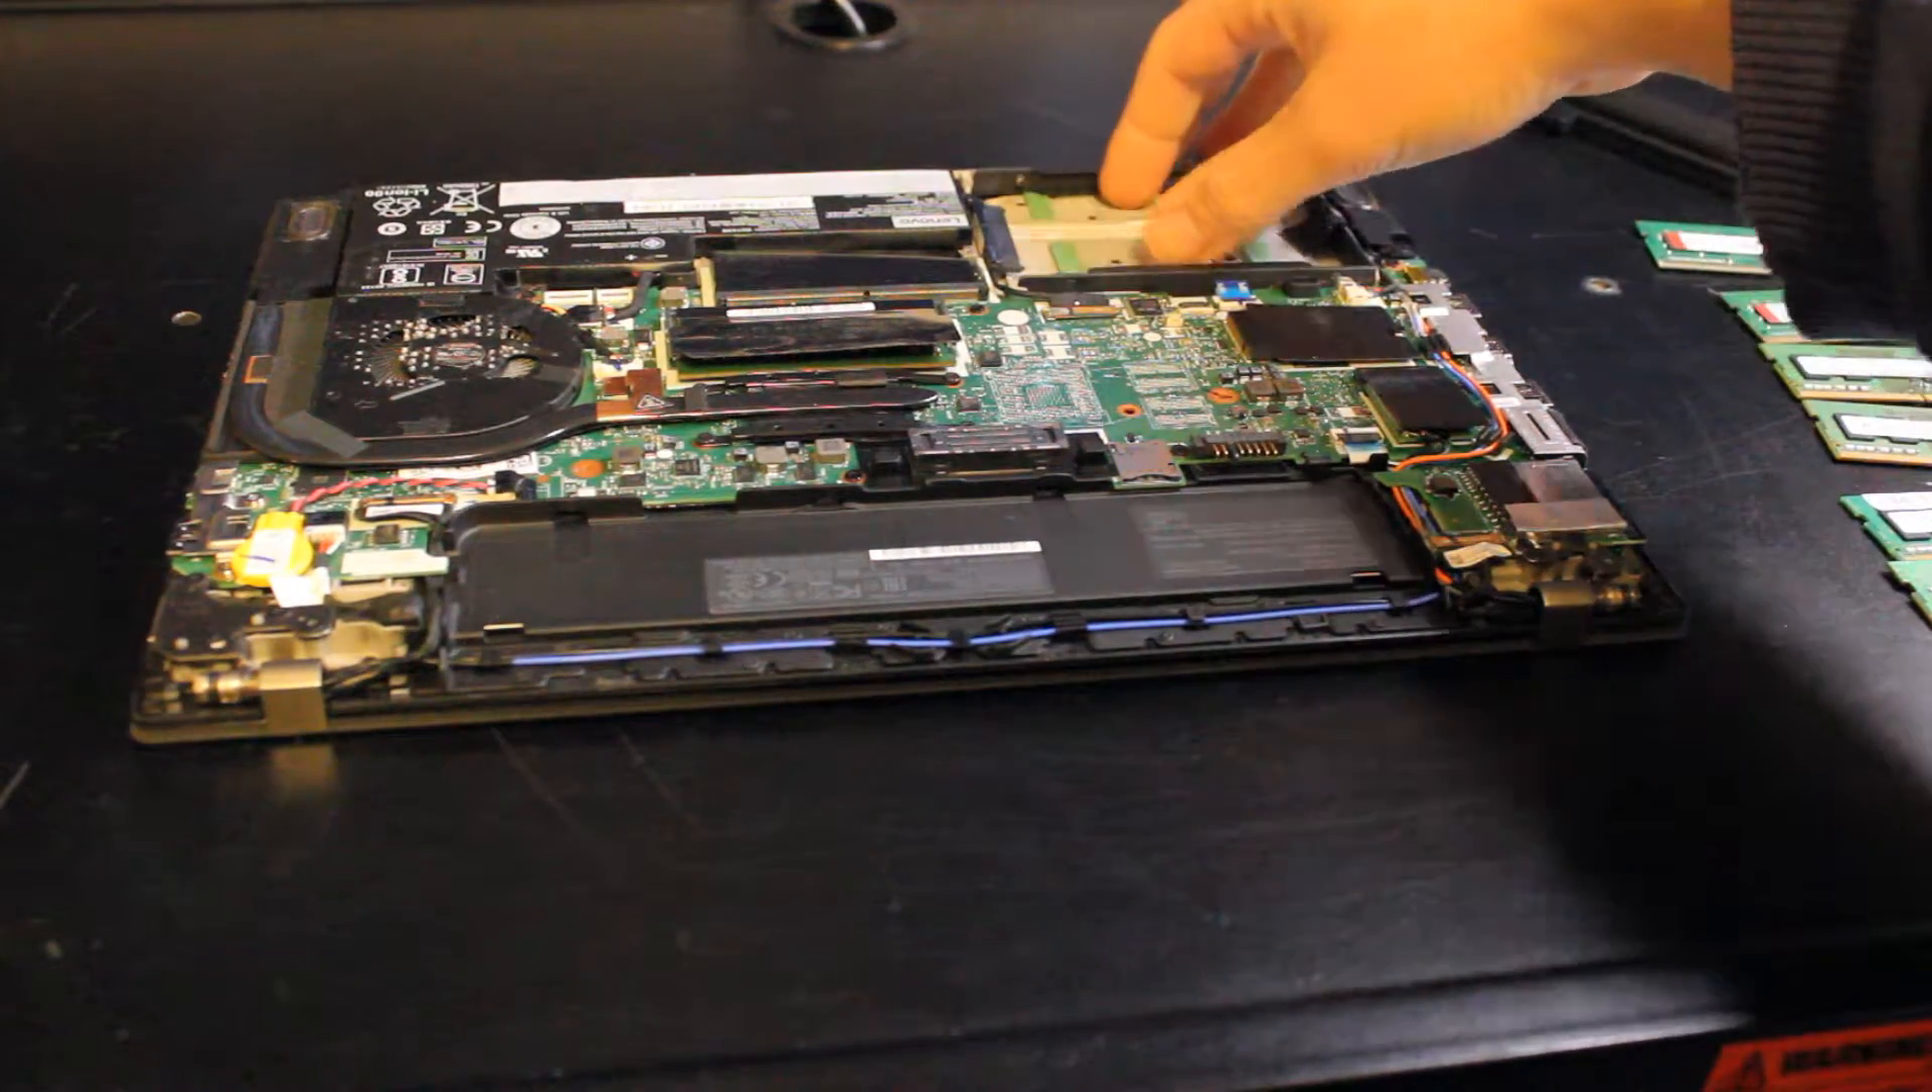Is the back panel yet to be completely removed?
No.